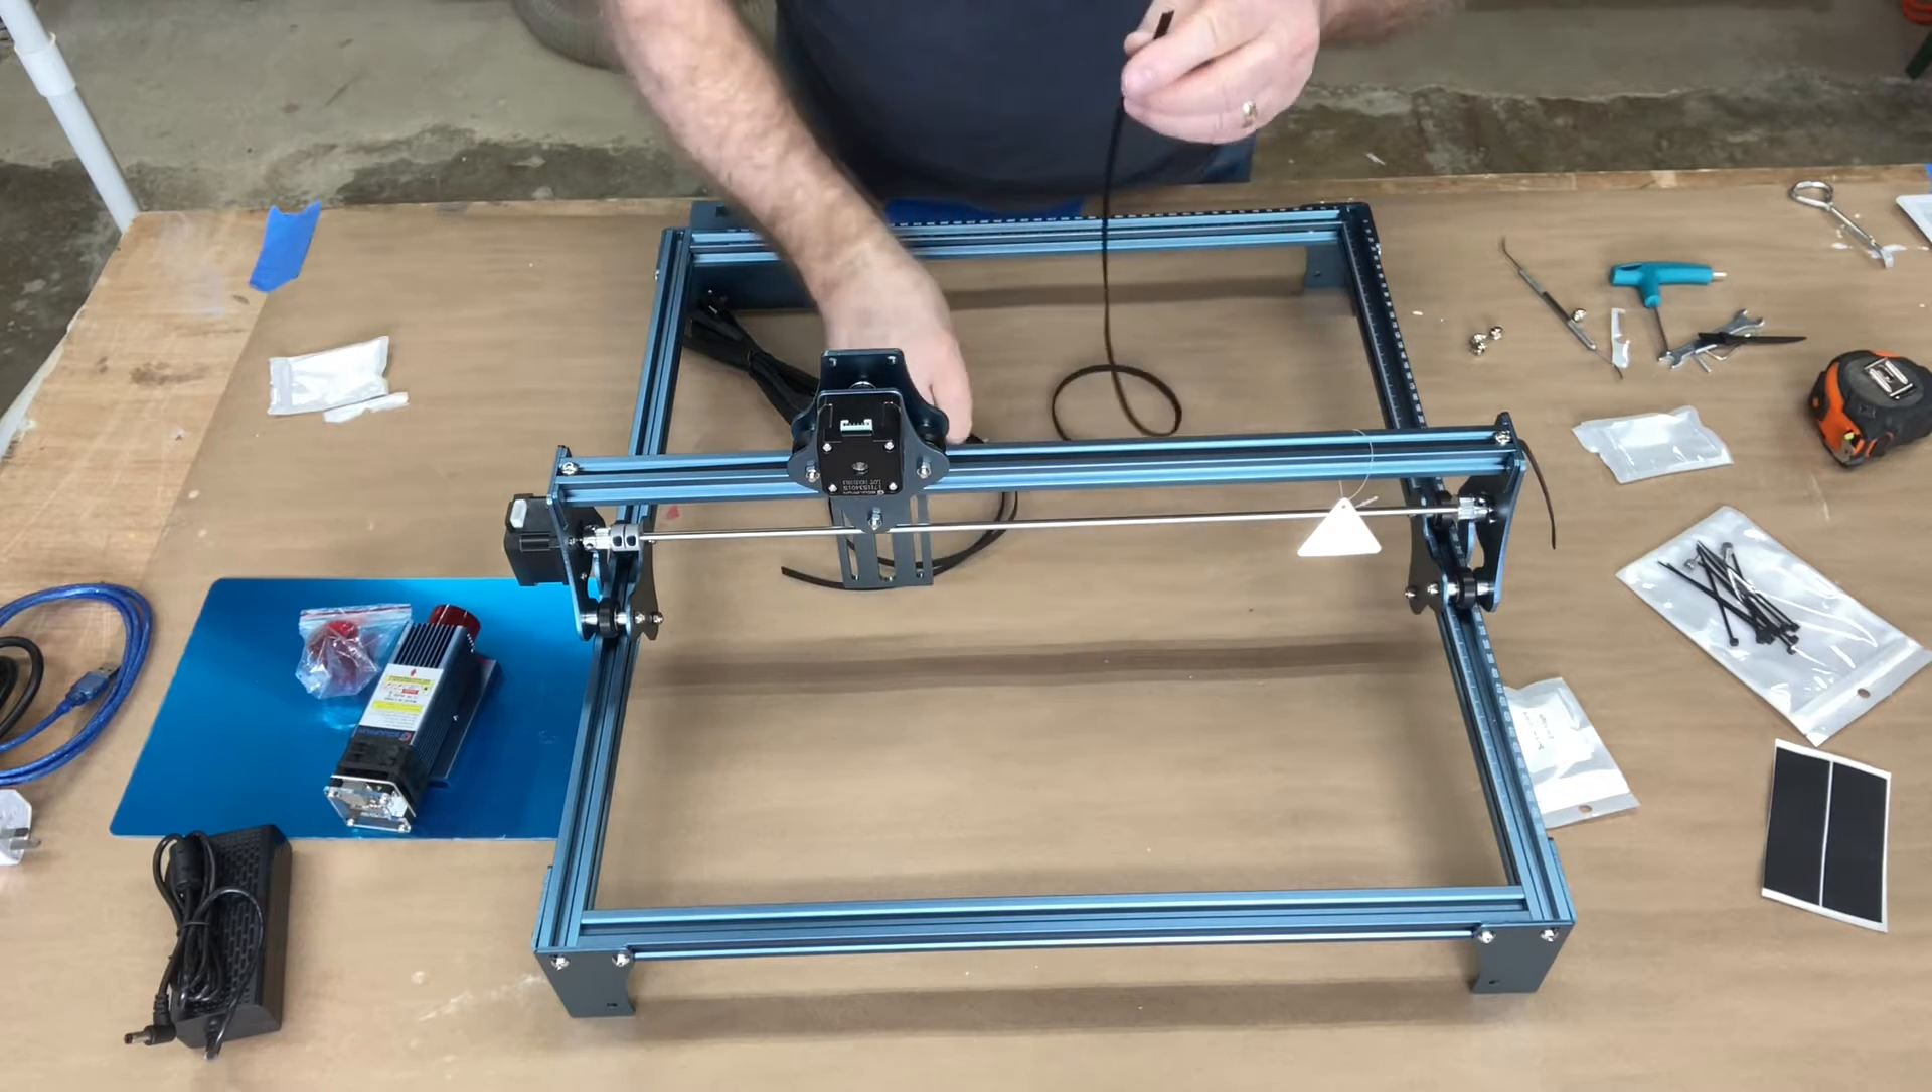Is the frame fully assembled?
Yes.